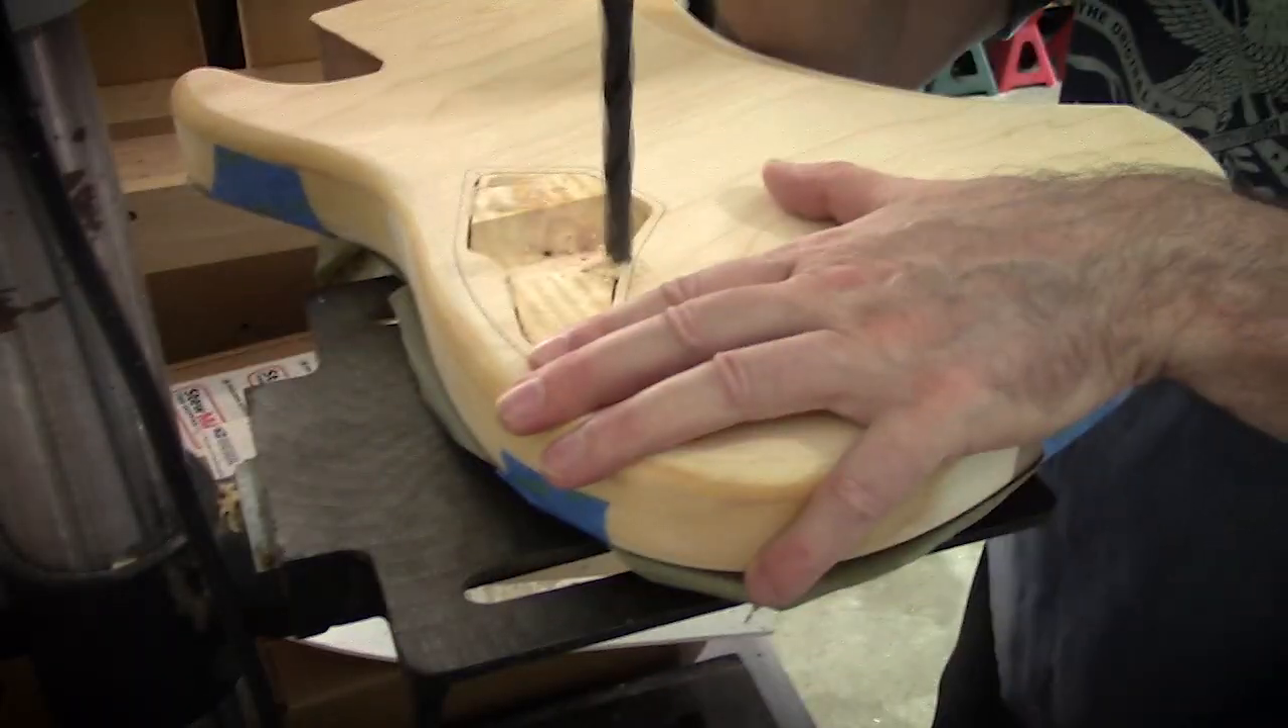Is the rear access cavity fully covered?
No.